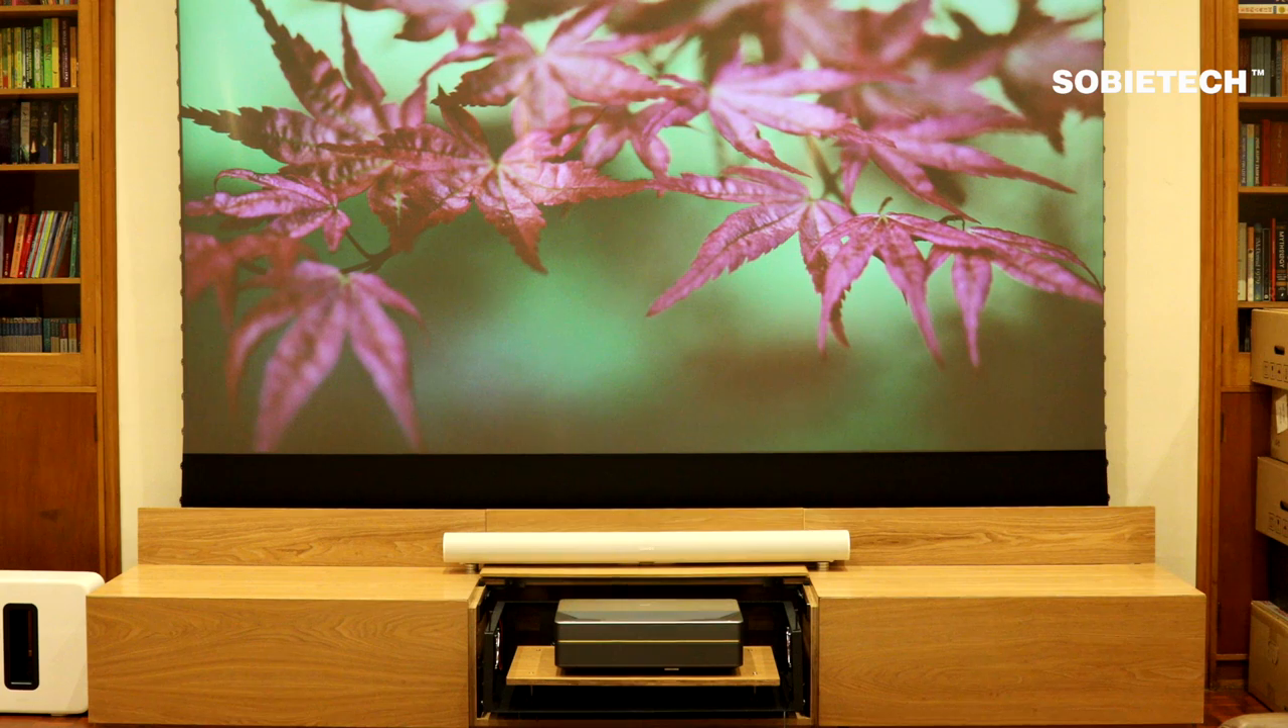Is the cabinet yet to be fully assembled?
No.